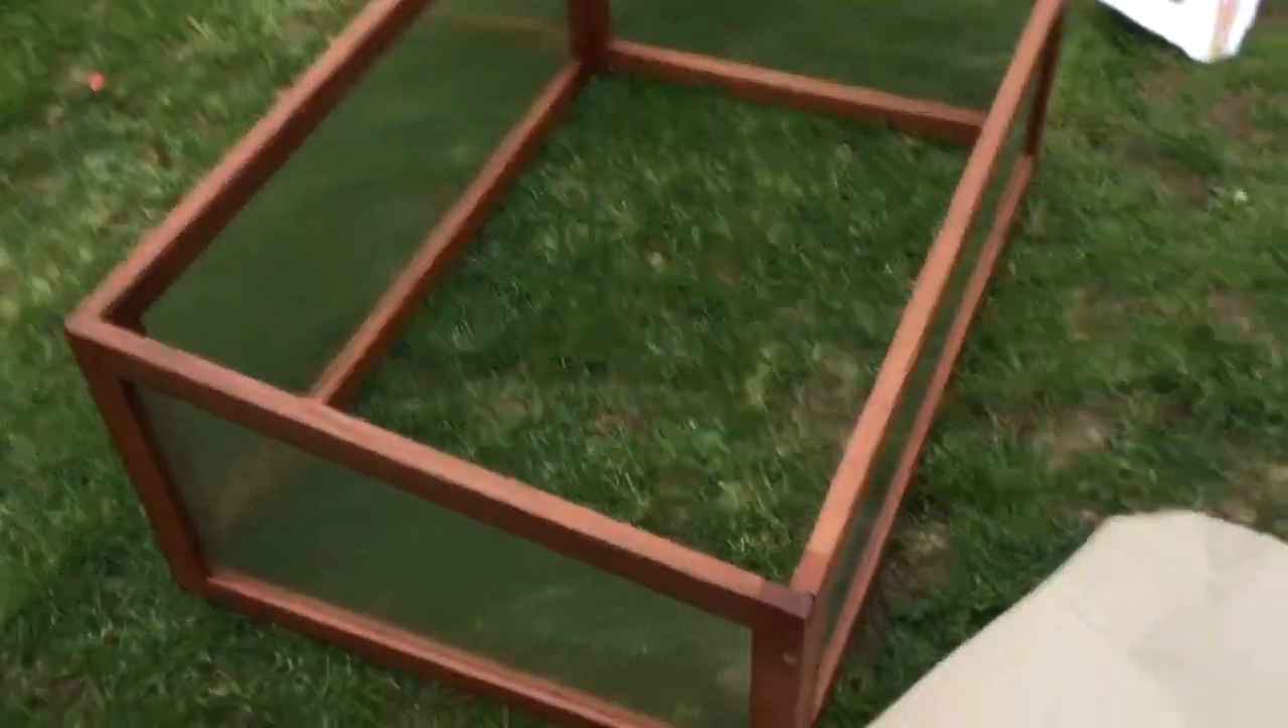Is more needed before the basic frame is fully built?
No.